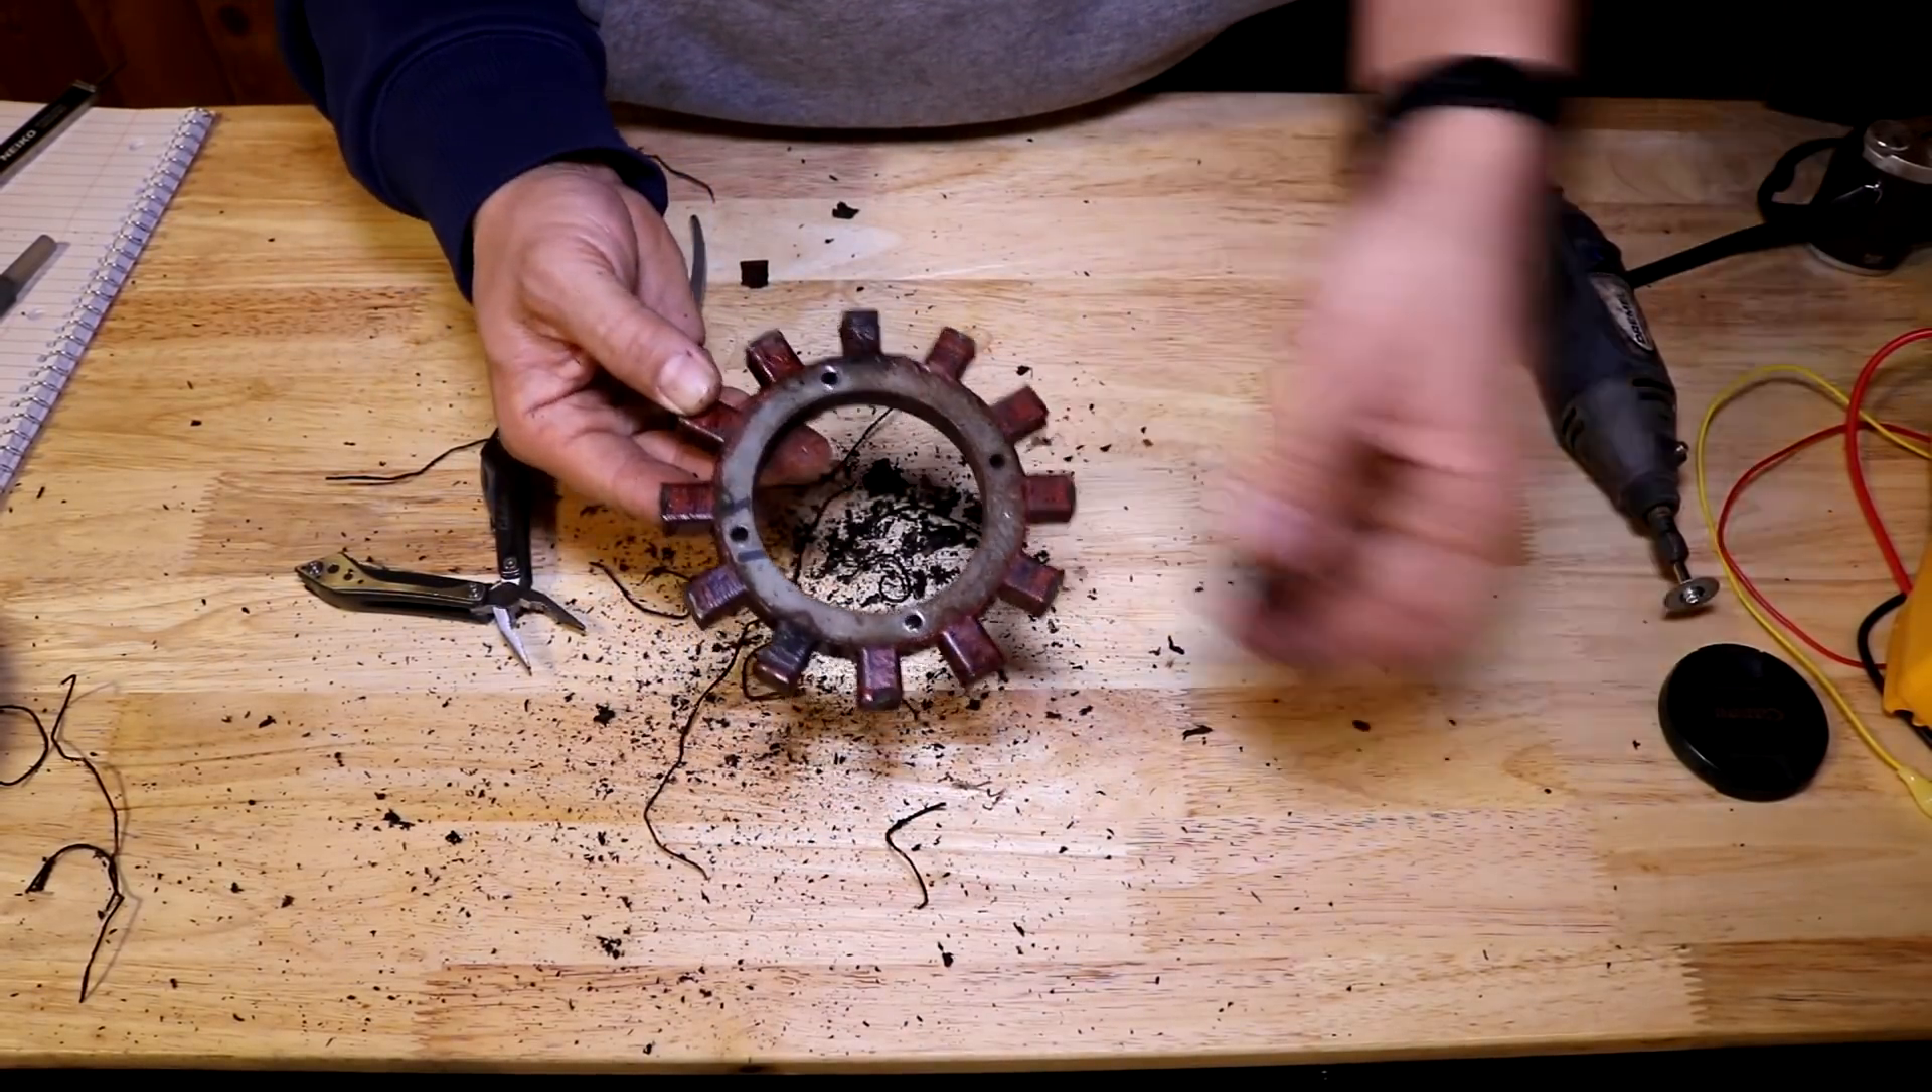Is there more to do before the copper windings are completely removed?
No.